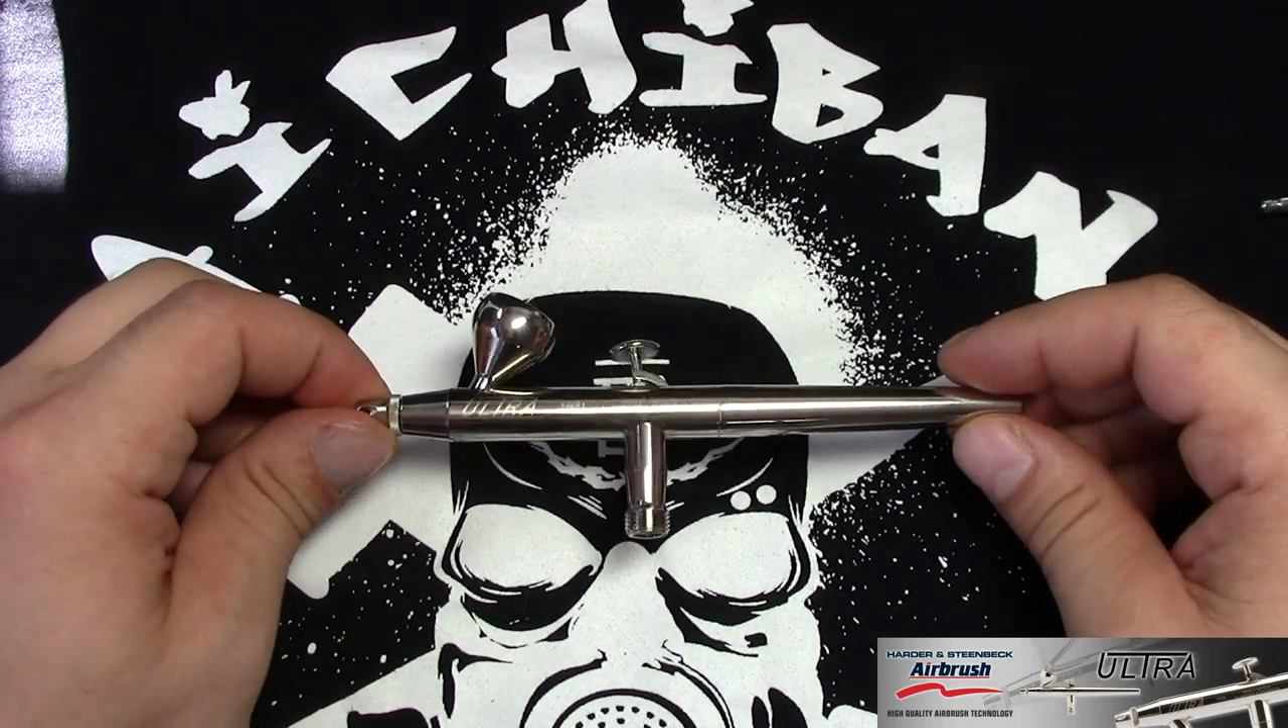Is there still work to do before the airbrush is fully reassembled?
No.